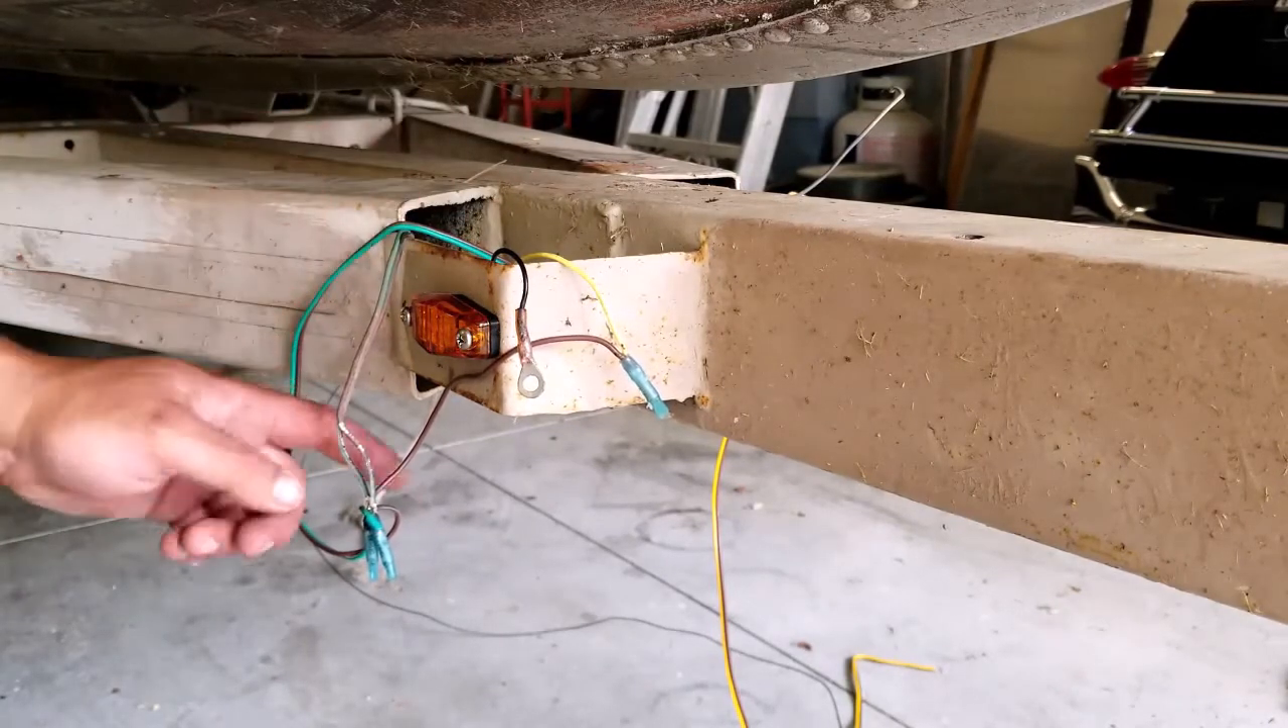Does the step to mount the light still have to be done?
No.